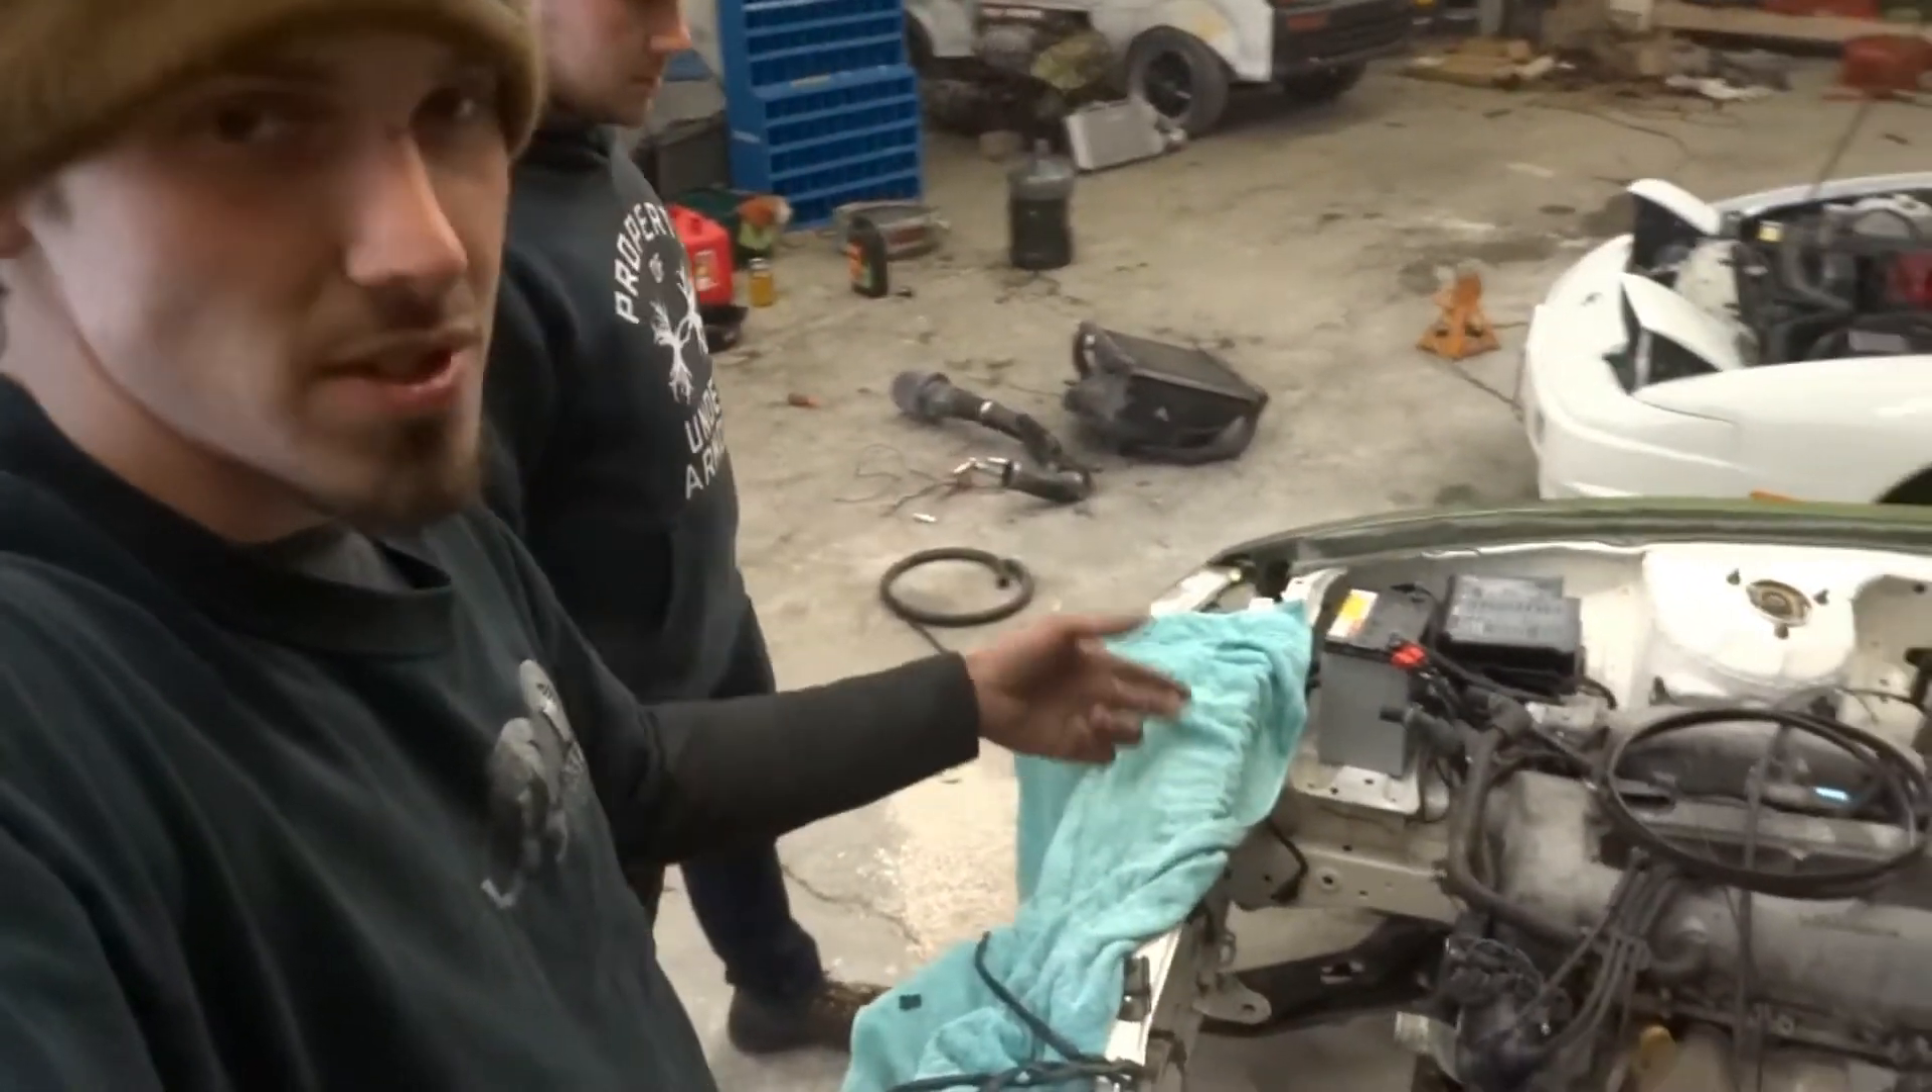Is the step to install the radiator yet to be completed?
Yes.